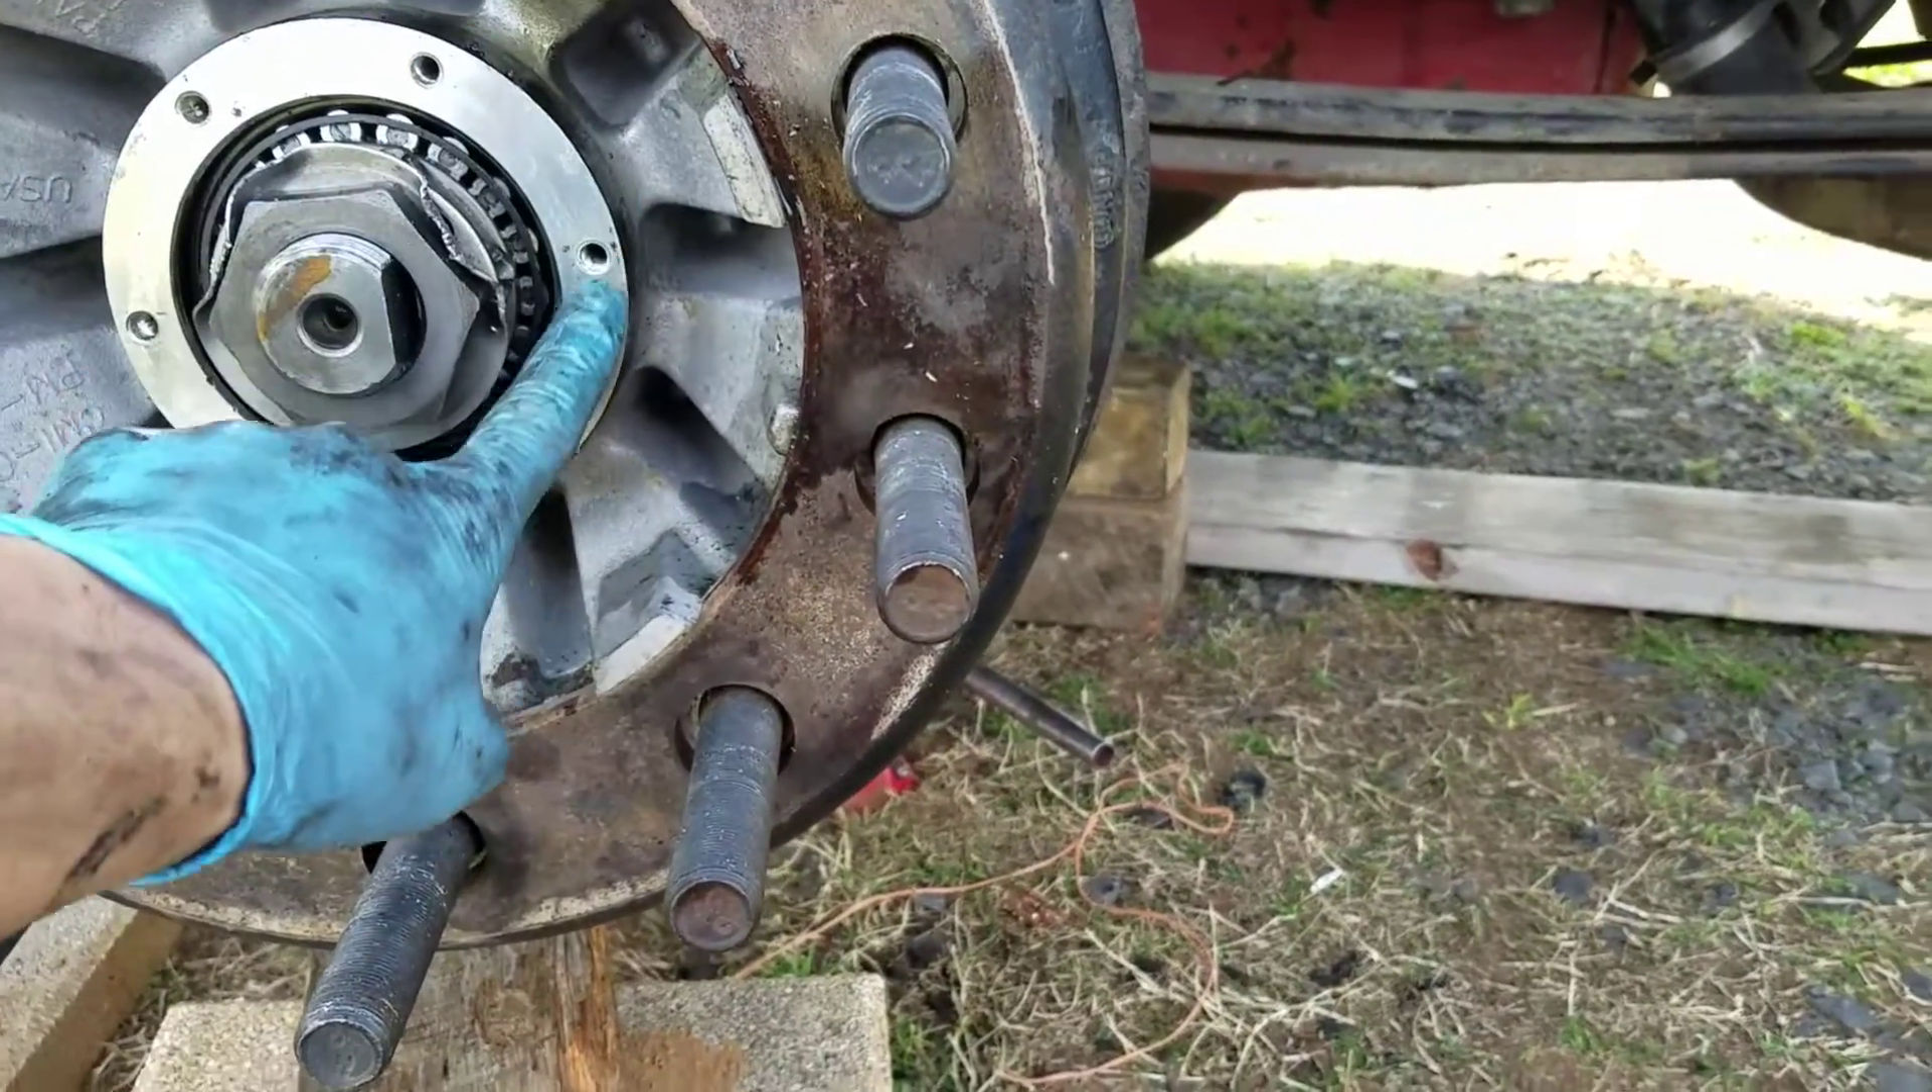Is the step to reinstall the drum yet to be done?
No.